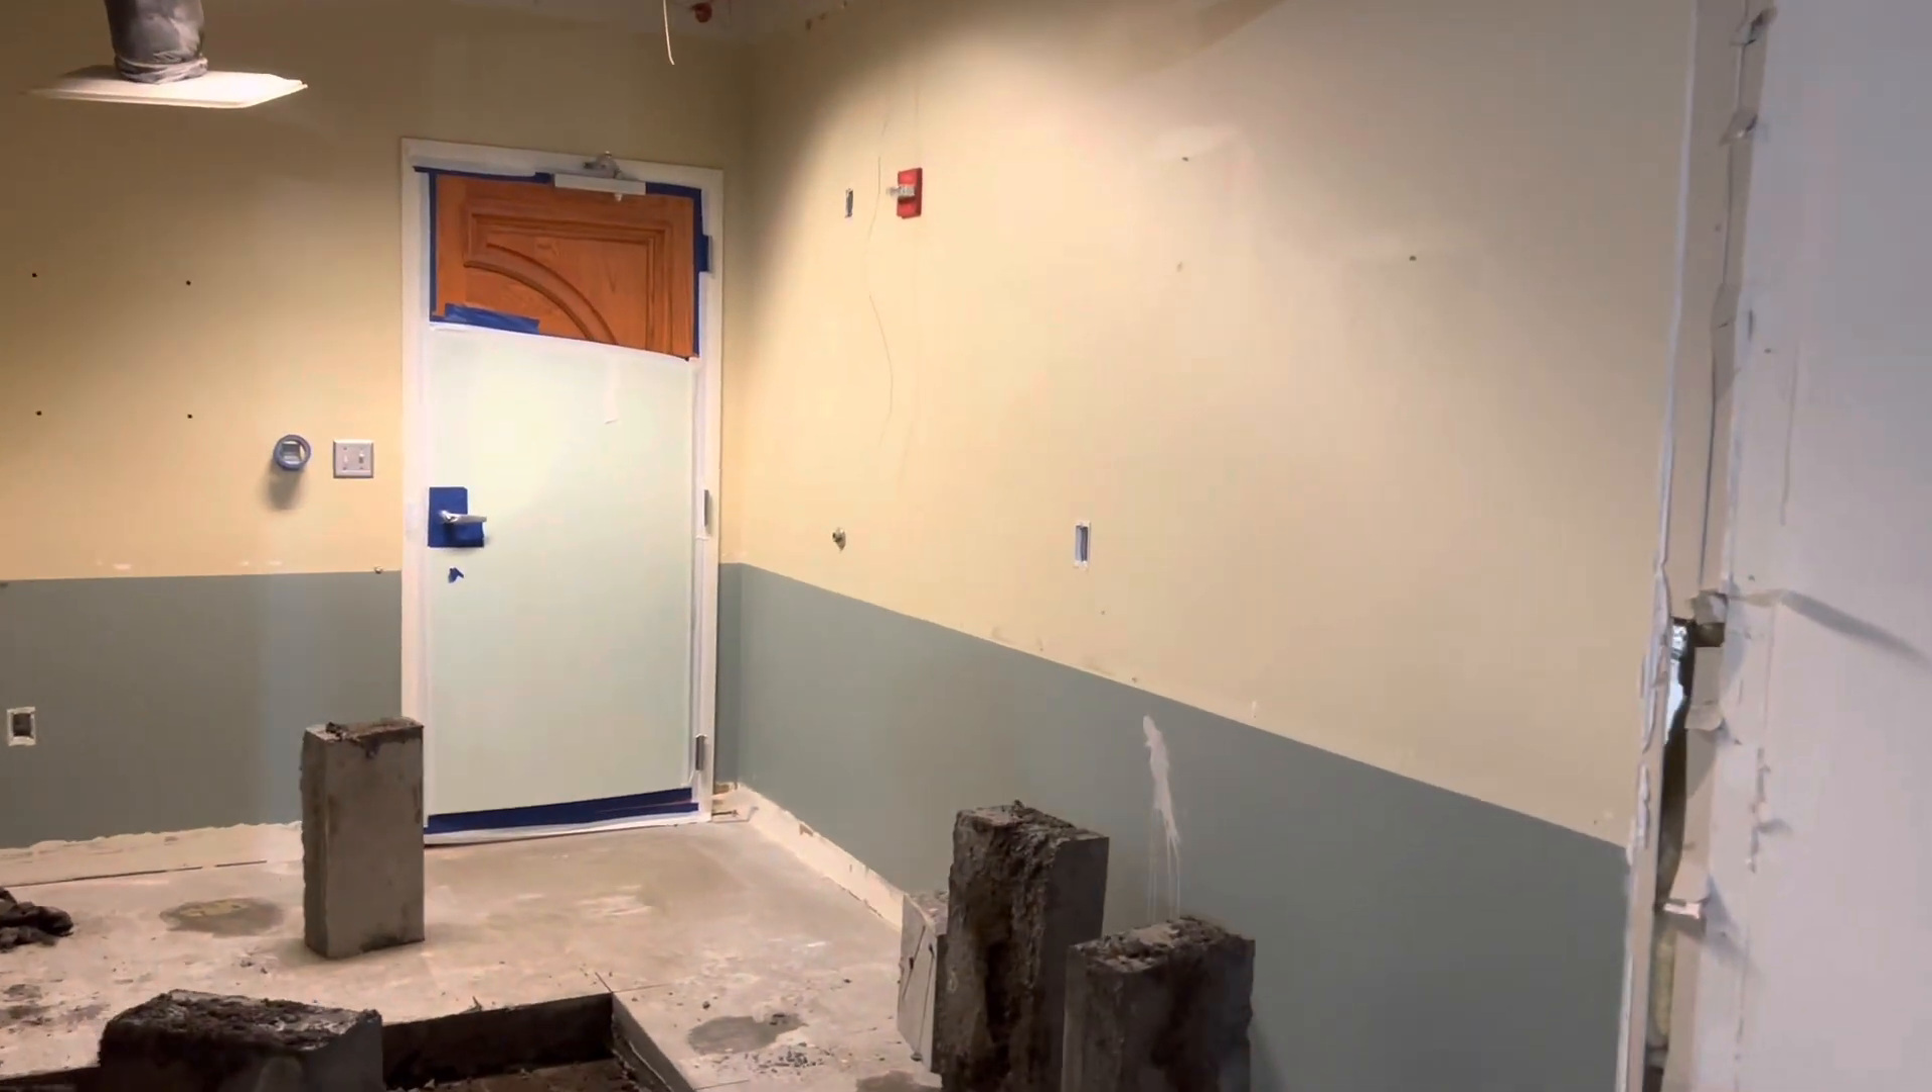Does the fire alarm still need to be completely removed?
Yes.